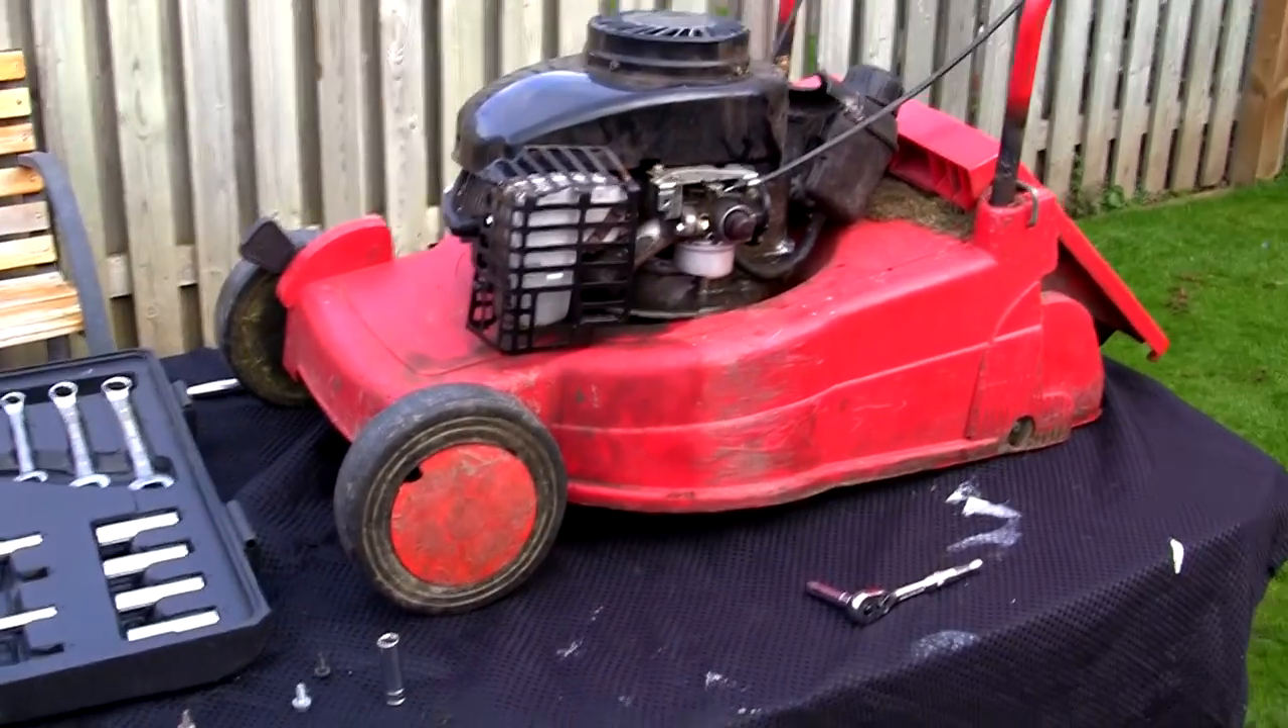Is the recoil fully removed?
No.